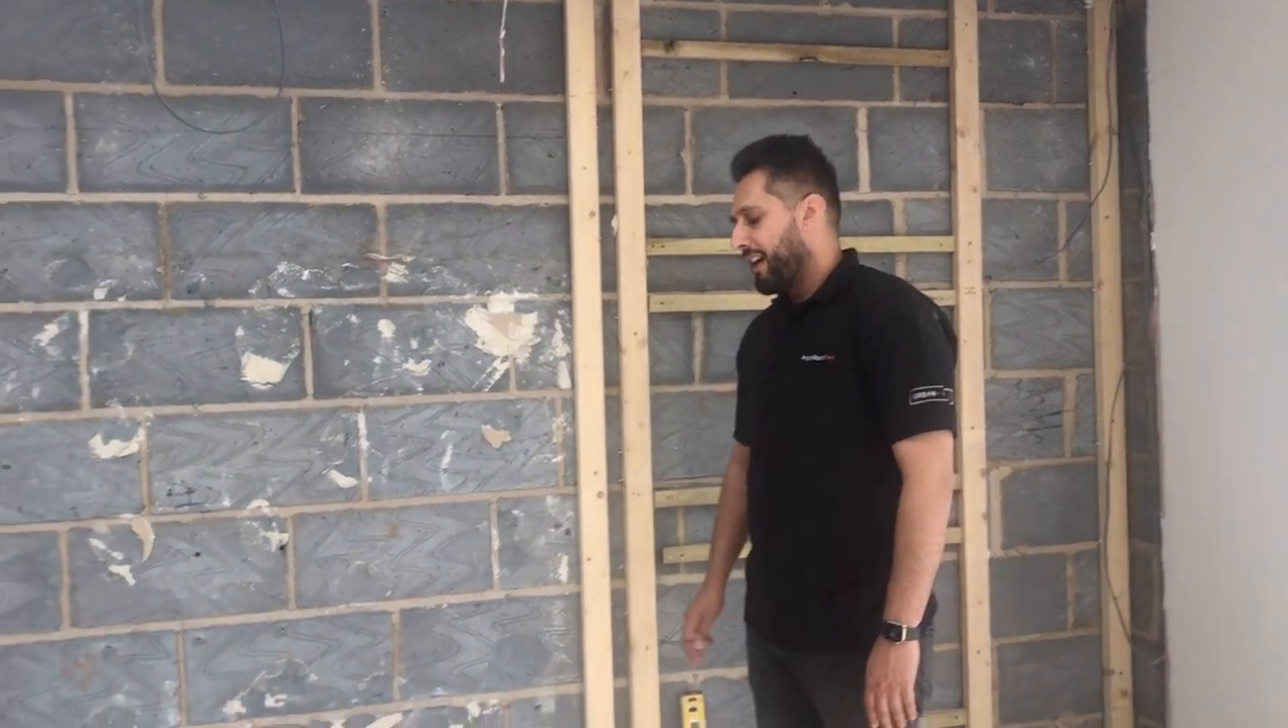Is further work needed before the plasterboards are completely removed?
No.